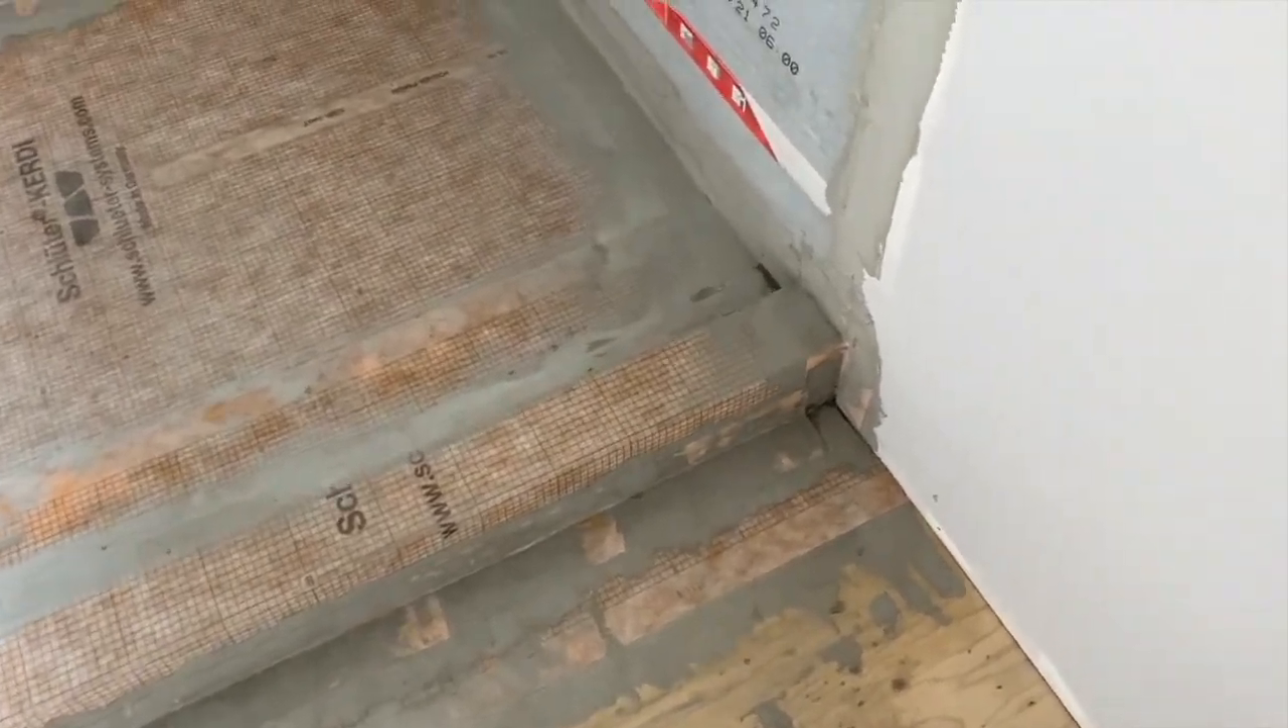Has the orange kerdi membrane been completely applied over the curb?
Yes.